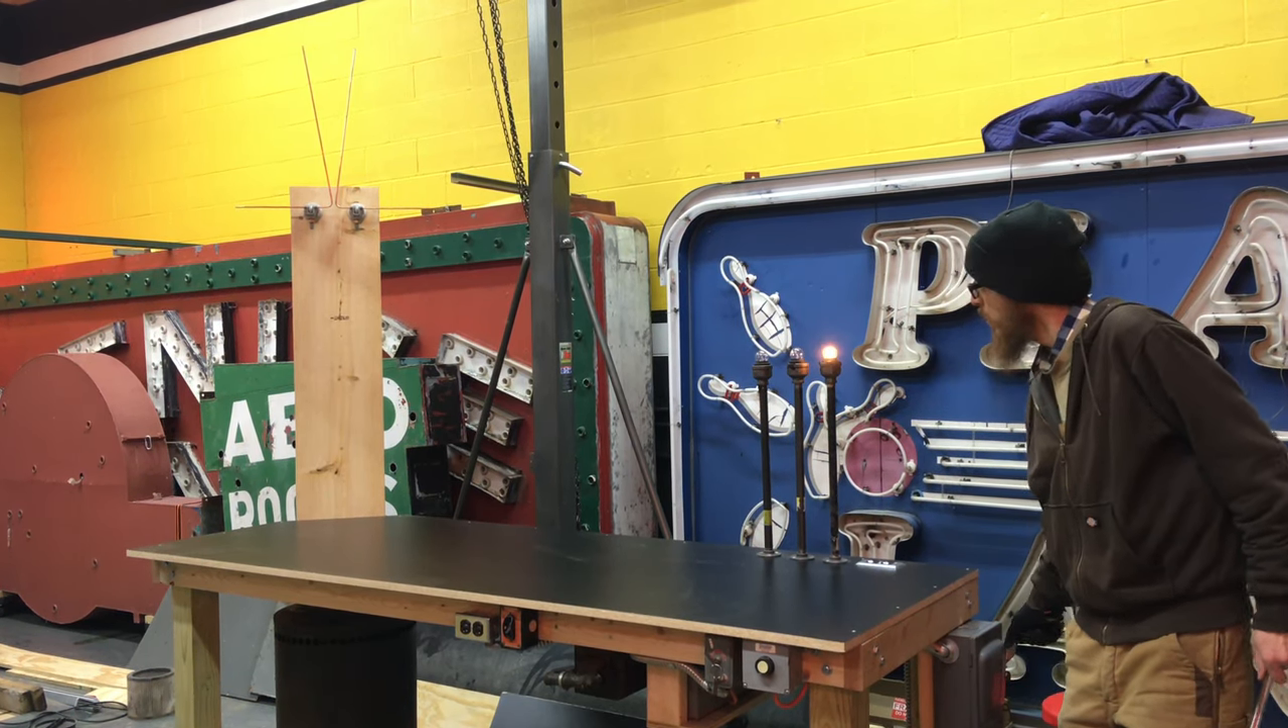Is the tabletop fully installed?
Yes.